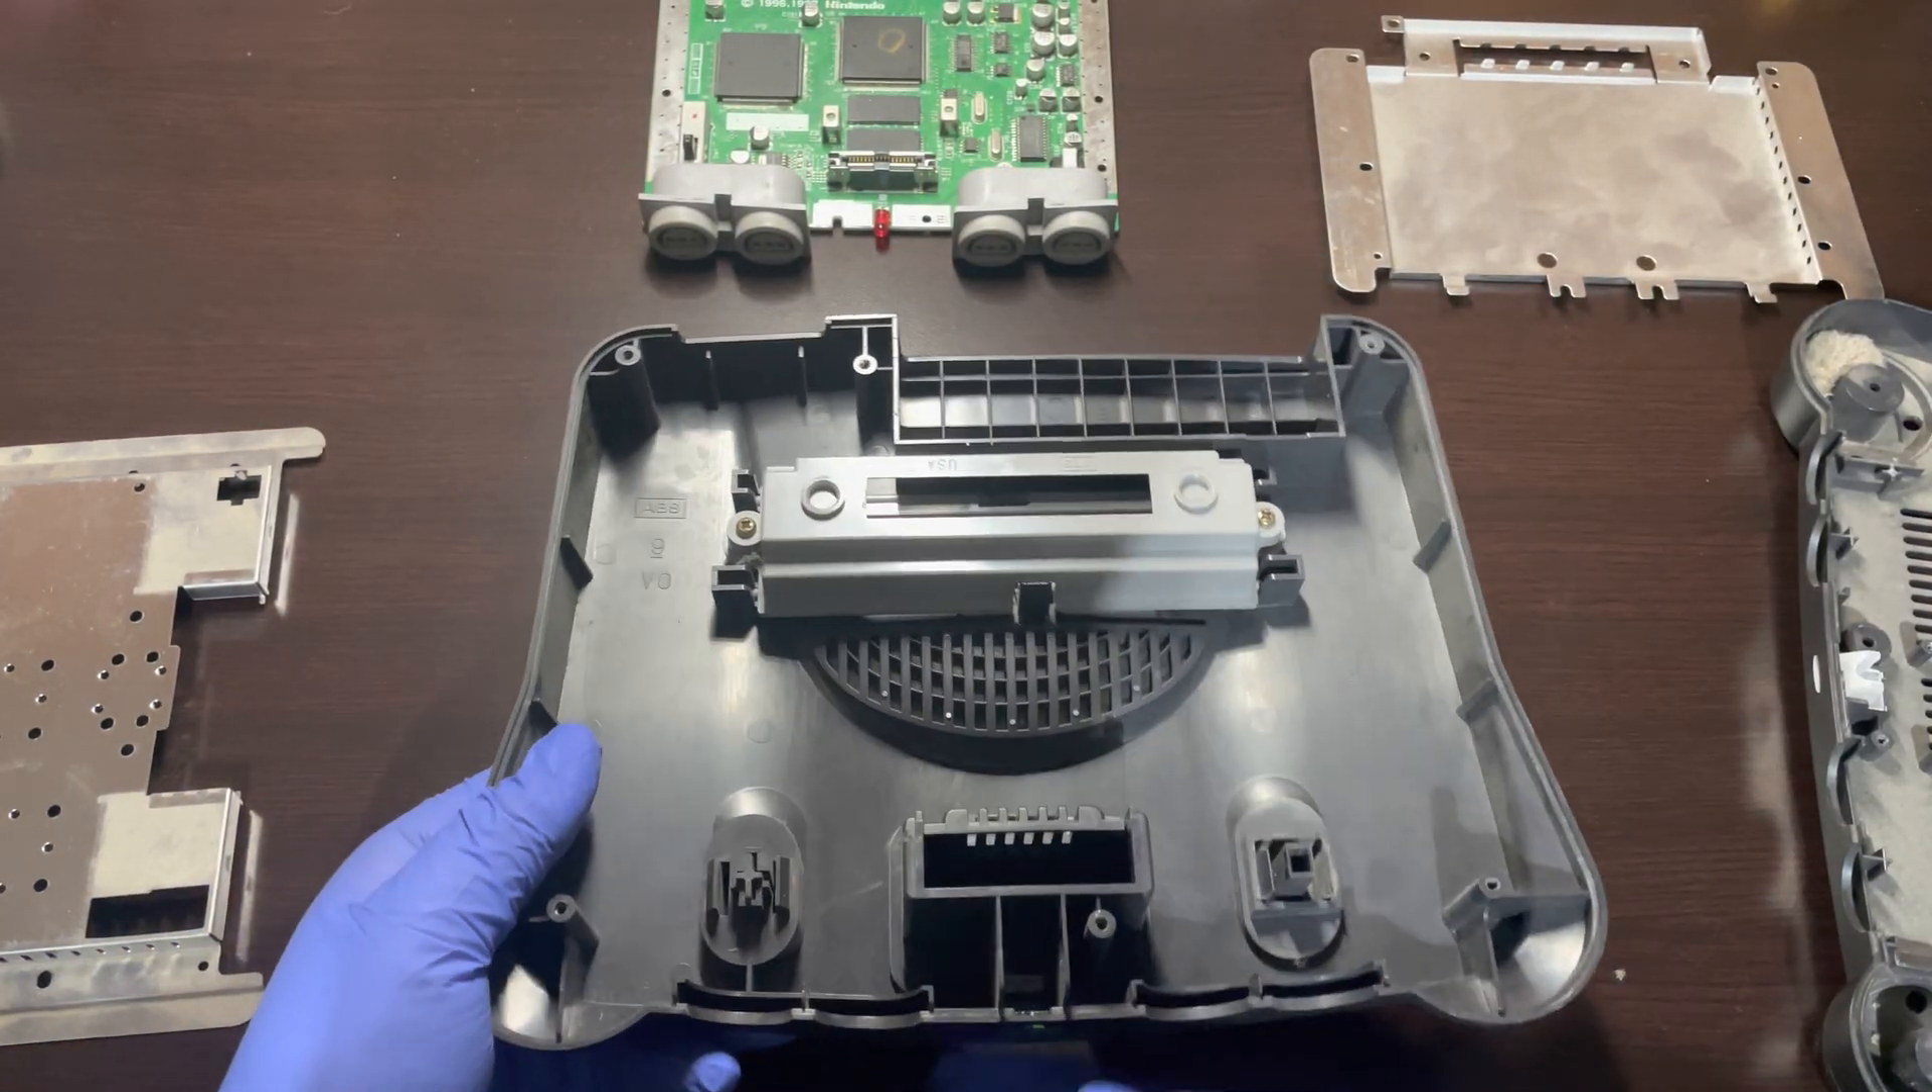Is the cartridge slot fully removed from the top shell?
No.